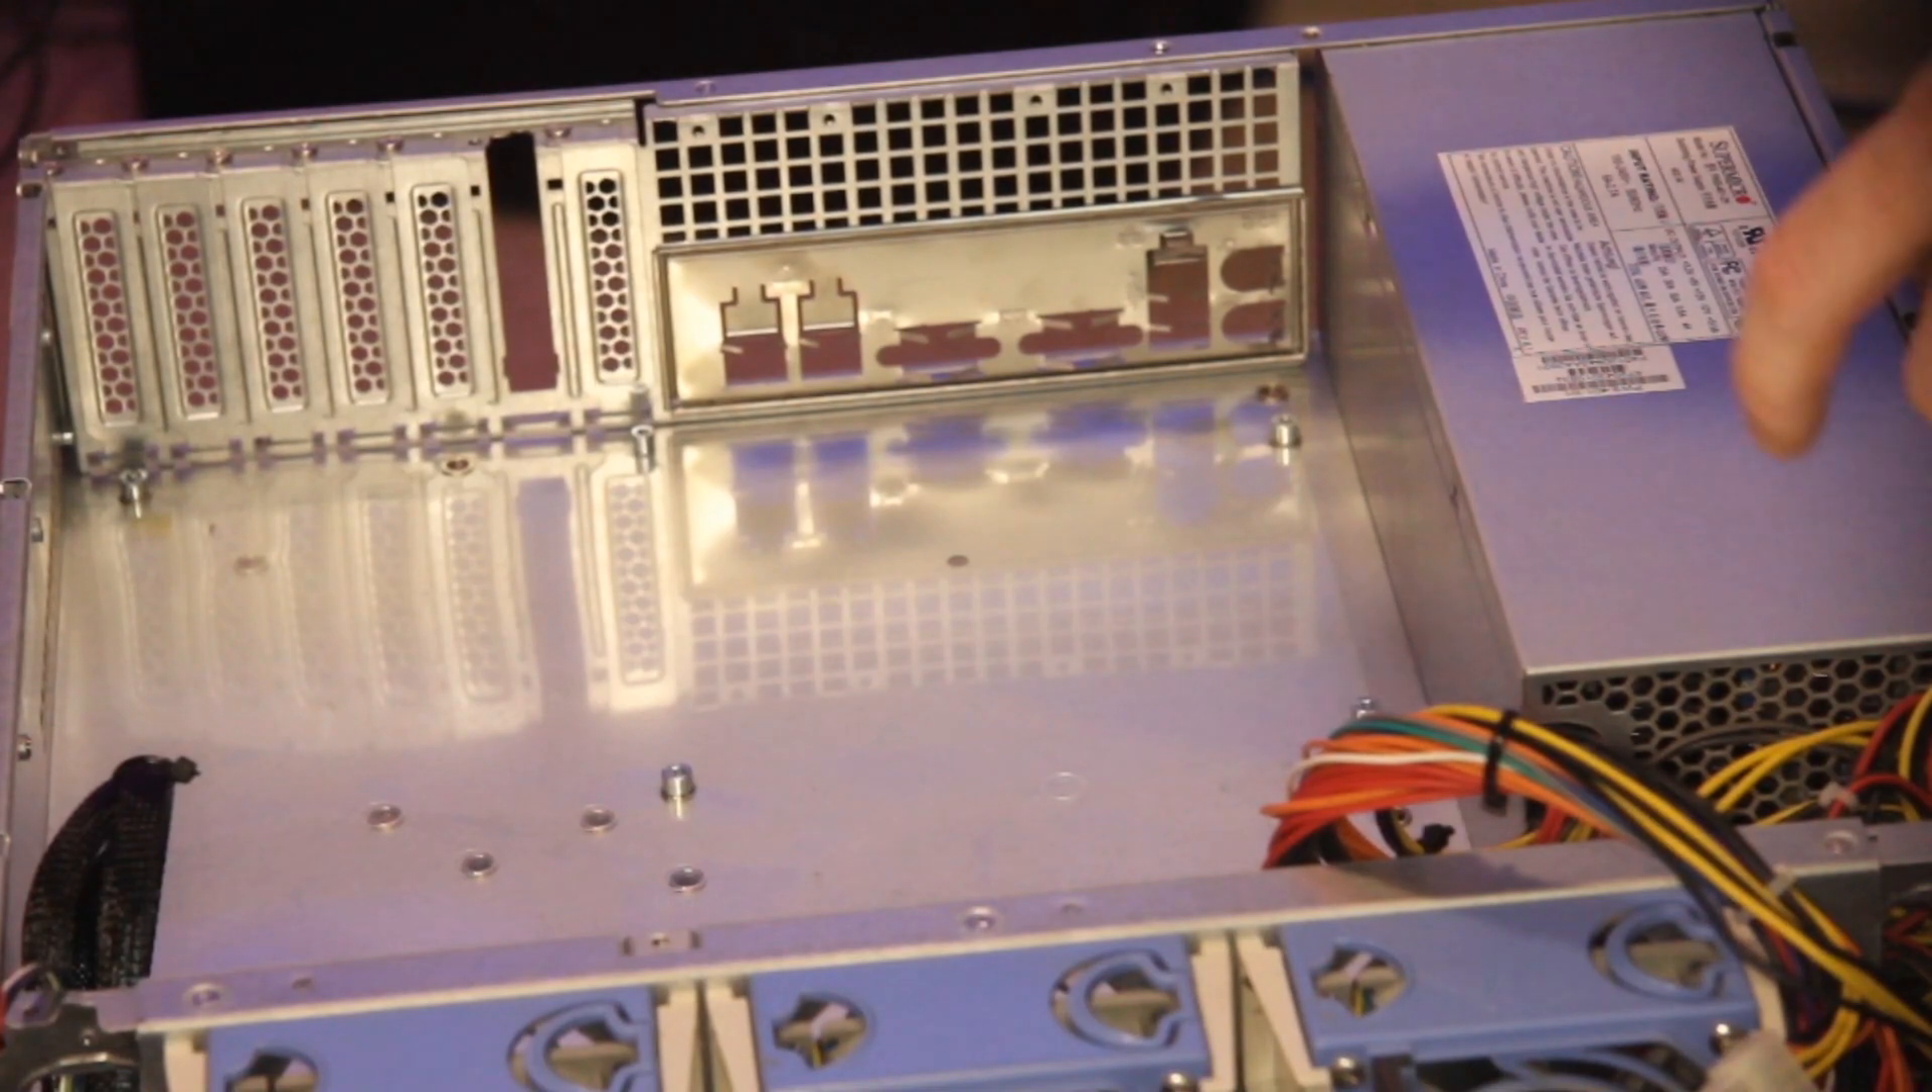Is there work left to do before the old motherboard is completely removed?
No.